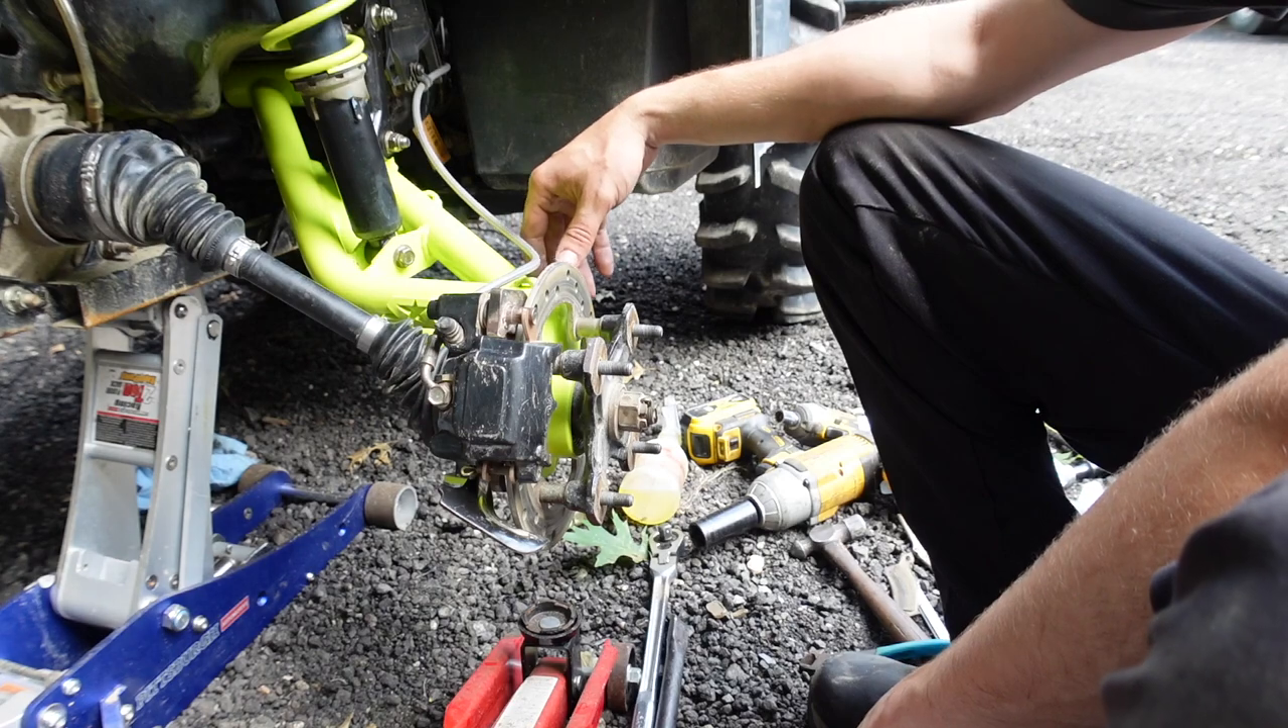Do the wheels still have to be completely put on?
Yes.